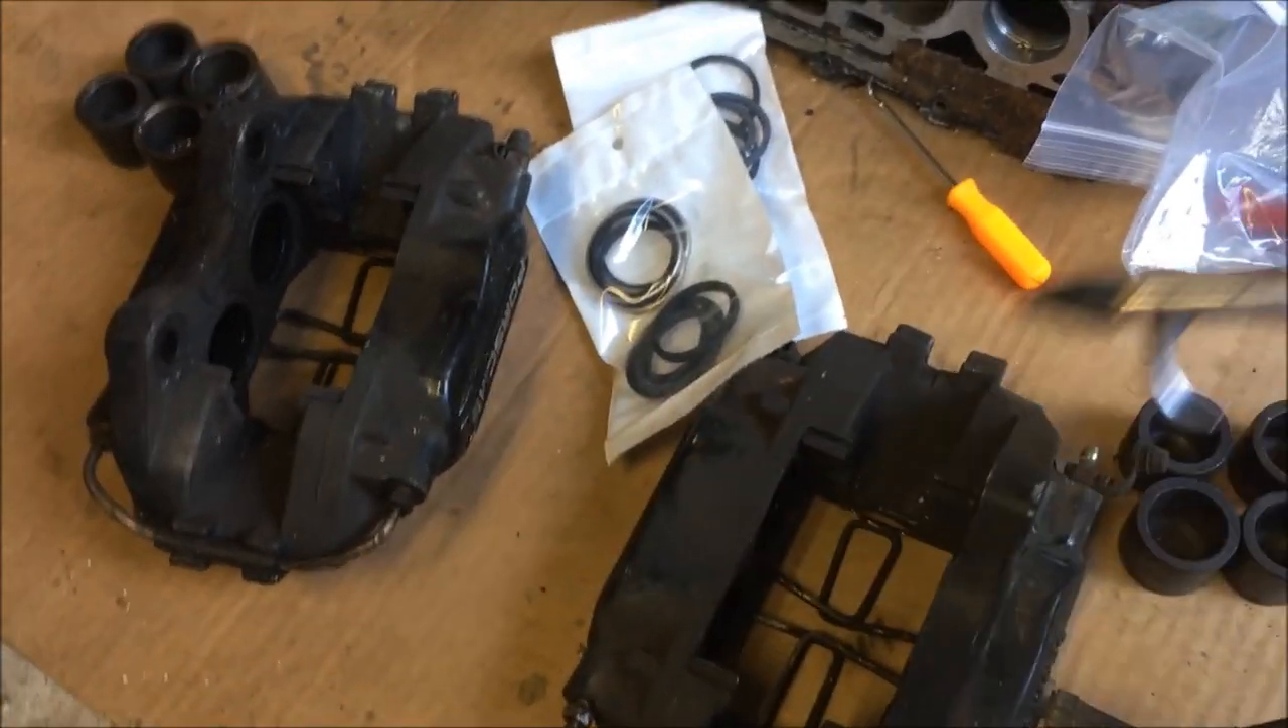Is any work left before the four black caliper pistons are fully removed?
No.